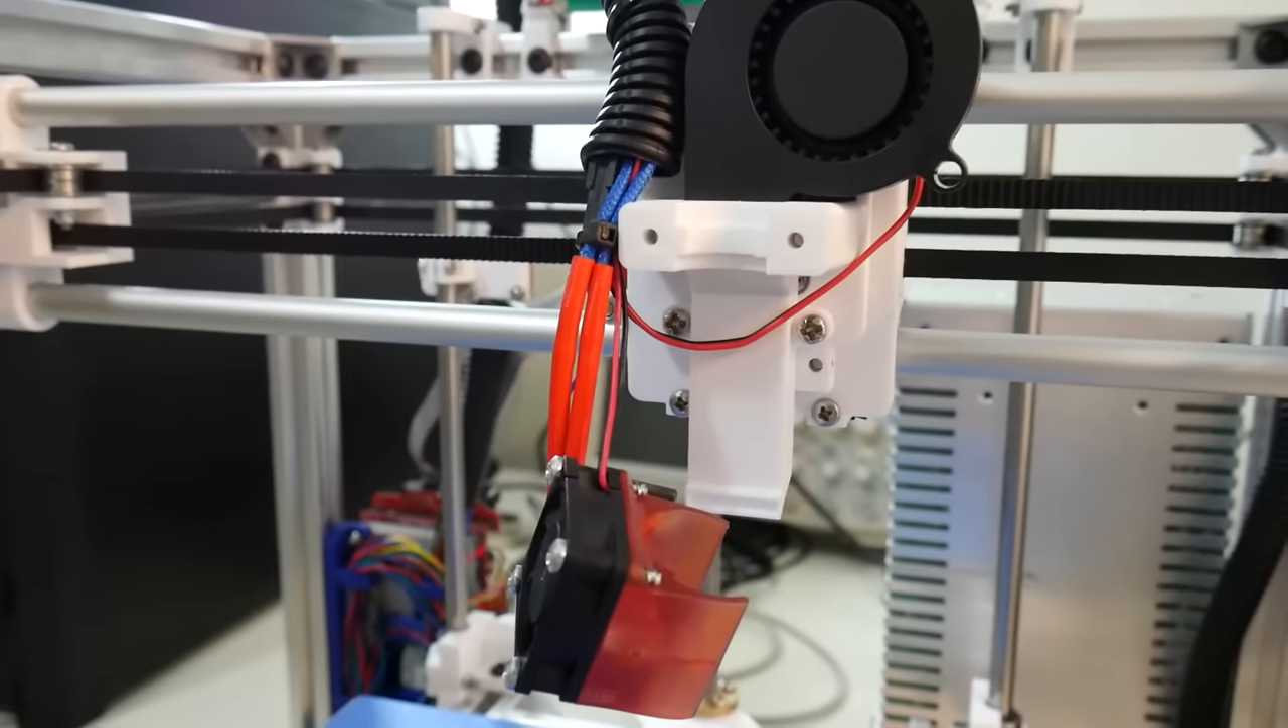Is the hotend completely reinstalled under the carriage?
No.